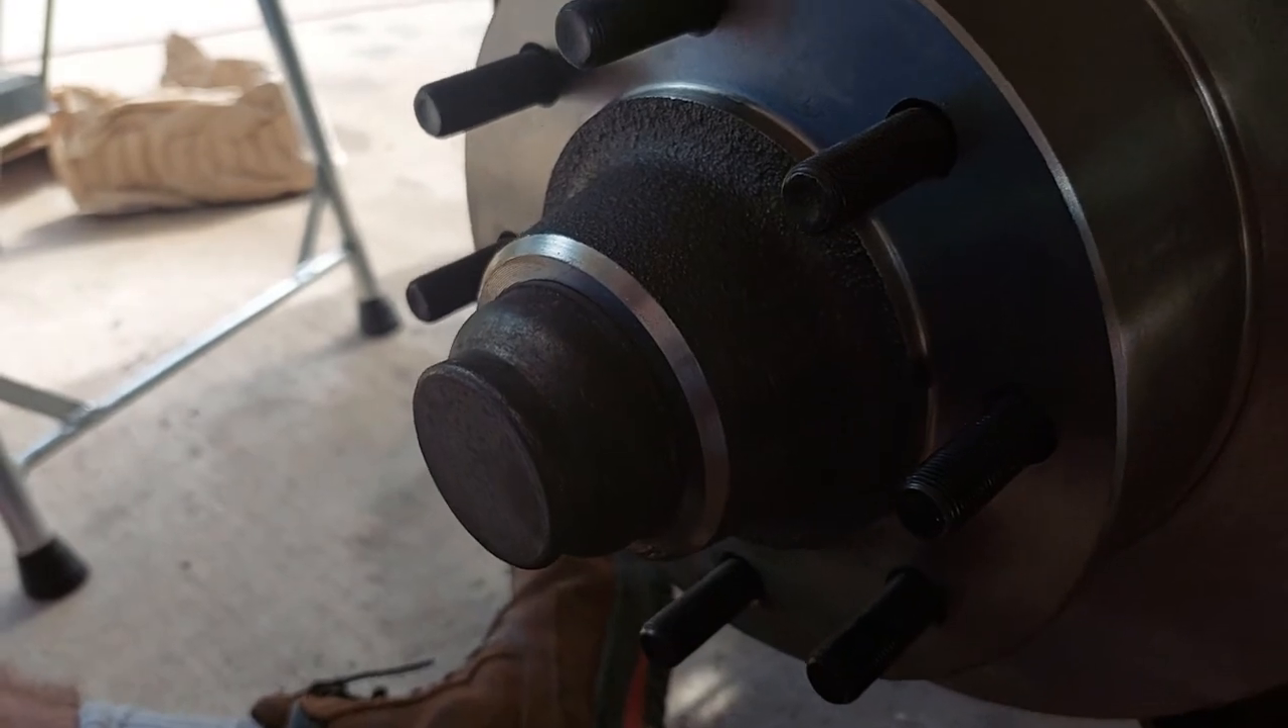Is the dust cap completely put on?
Yes.